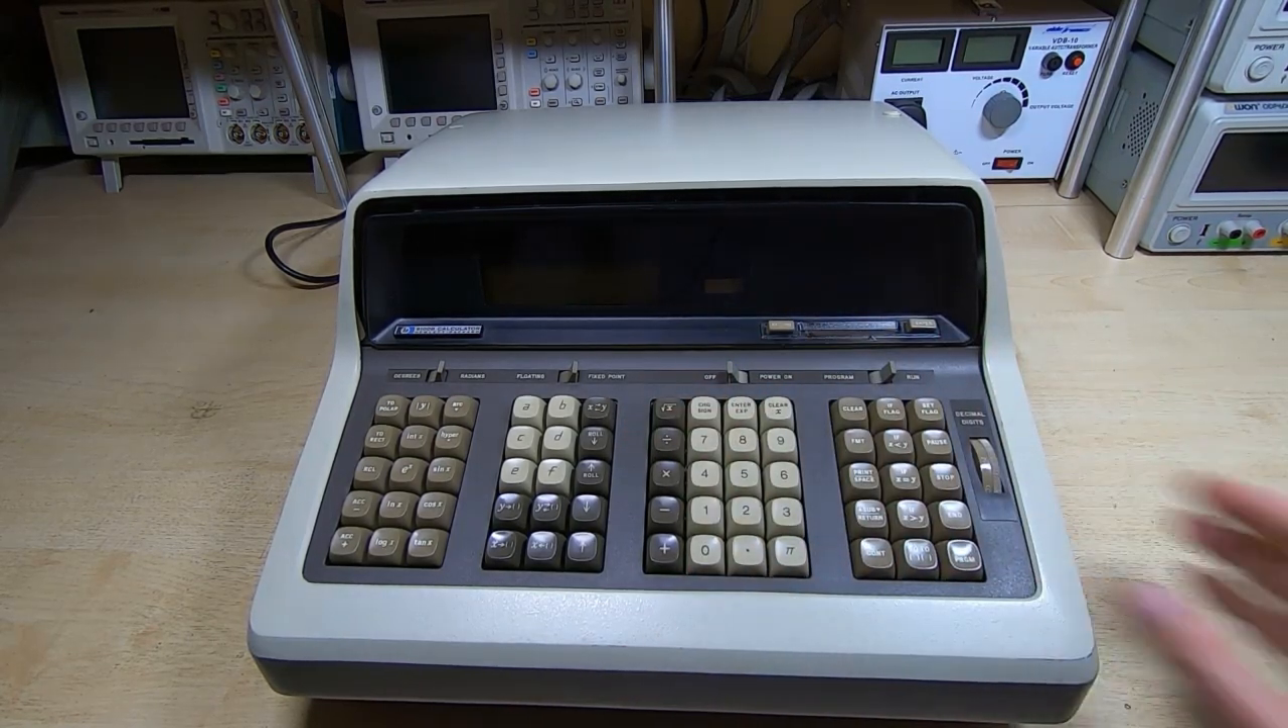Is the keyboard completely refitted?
Yes.